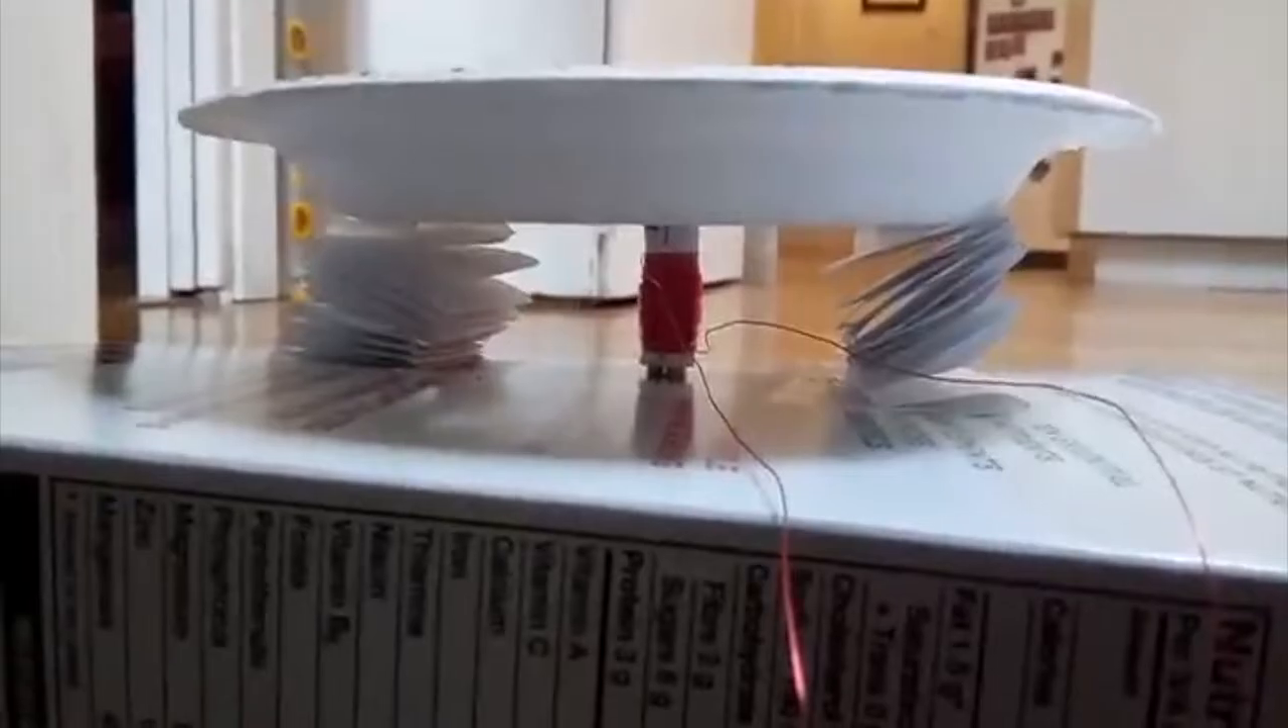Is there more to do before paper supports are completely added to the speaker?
No.